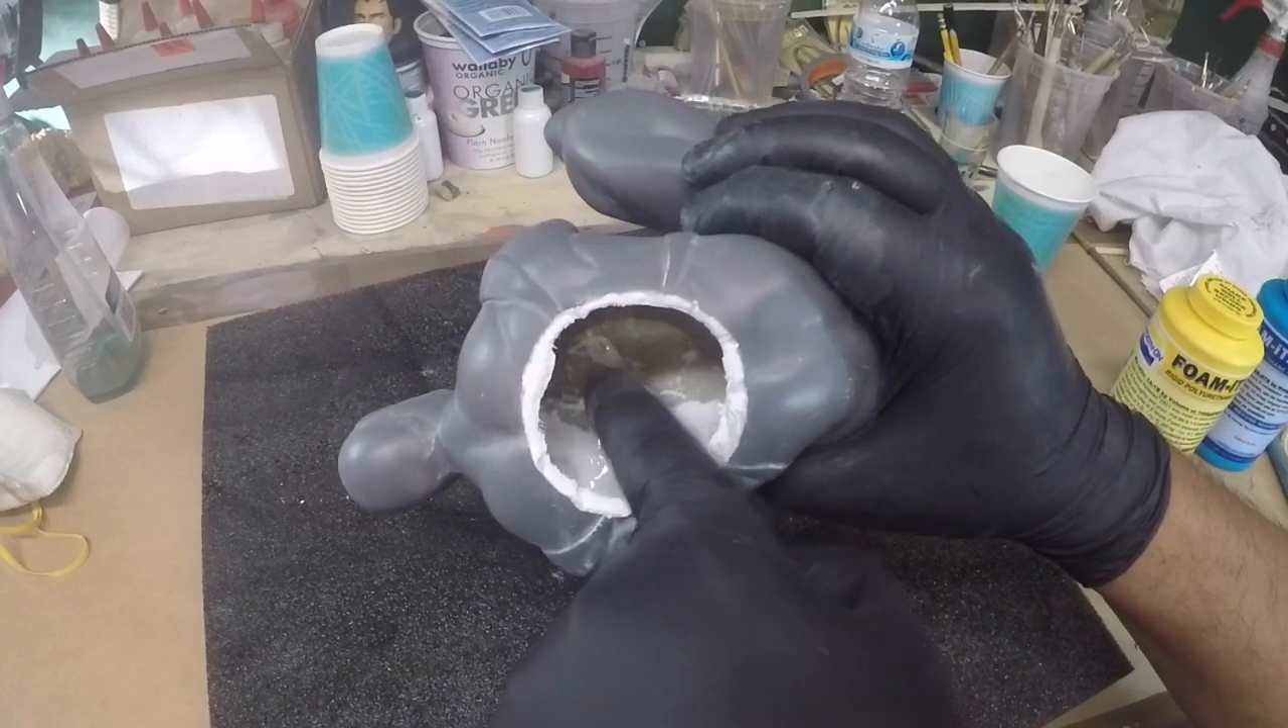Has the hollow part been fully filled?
No.